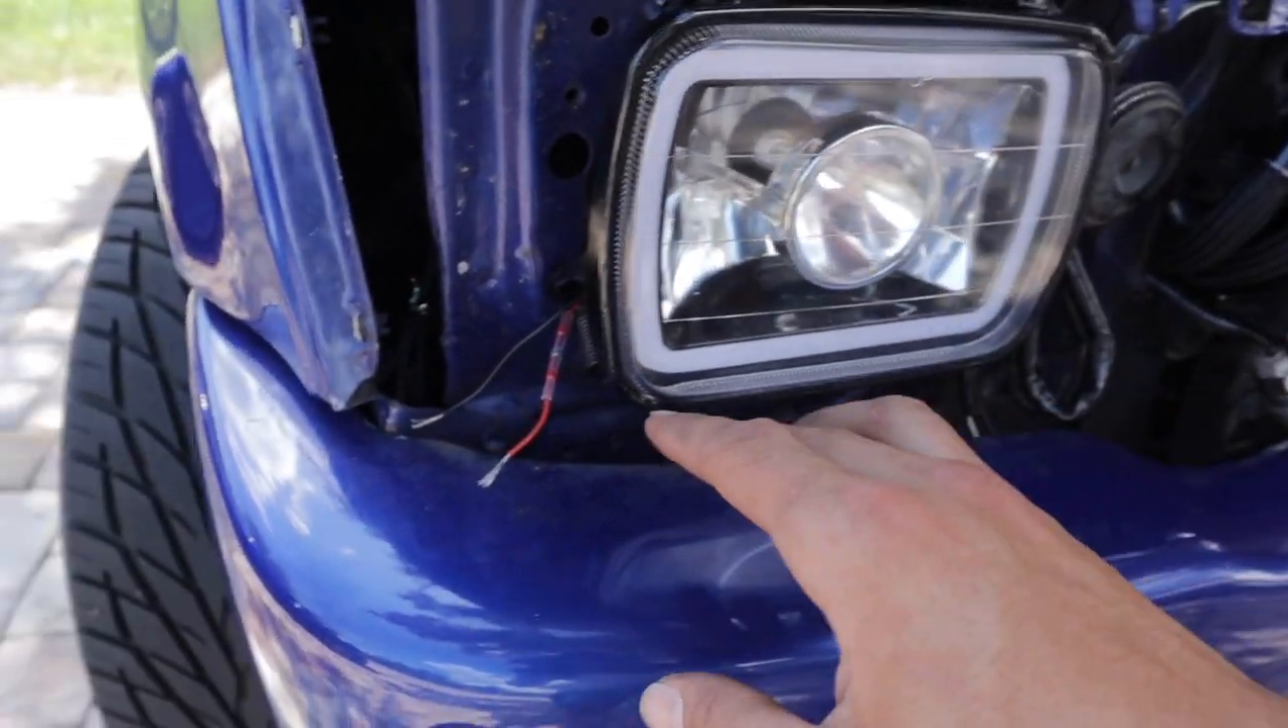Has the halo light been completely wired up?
No.